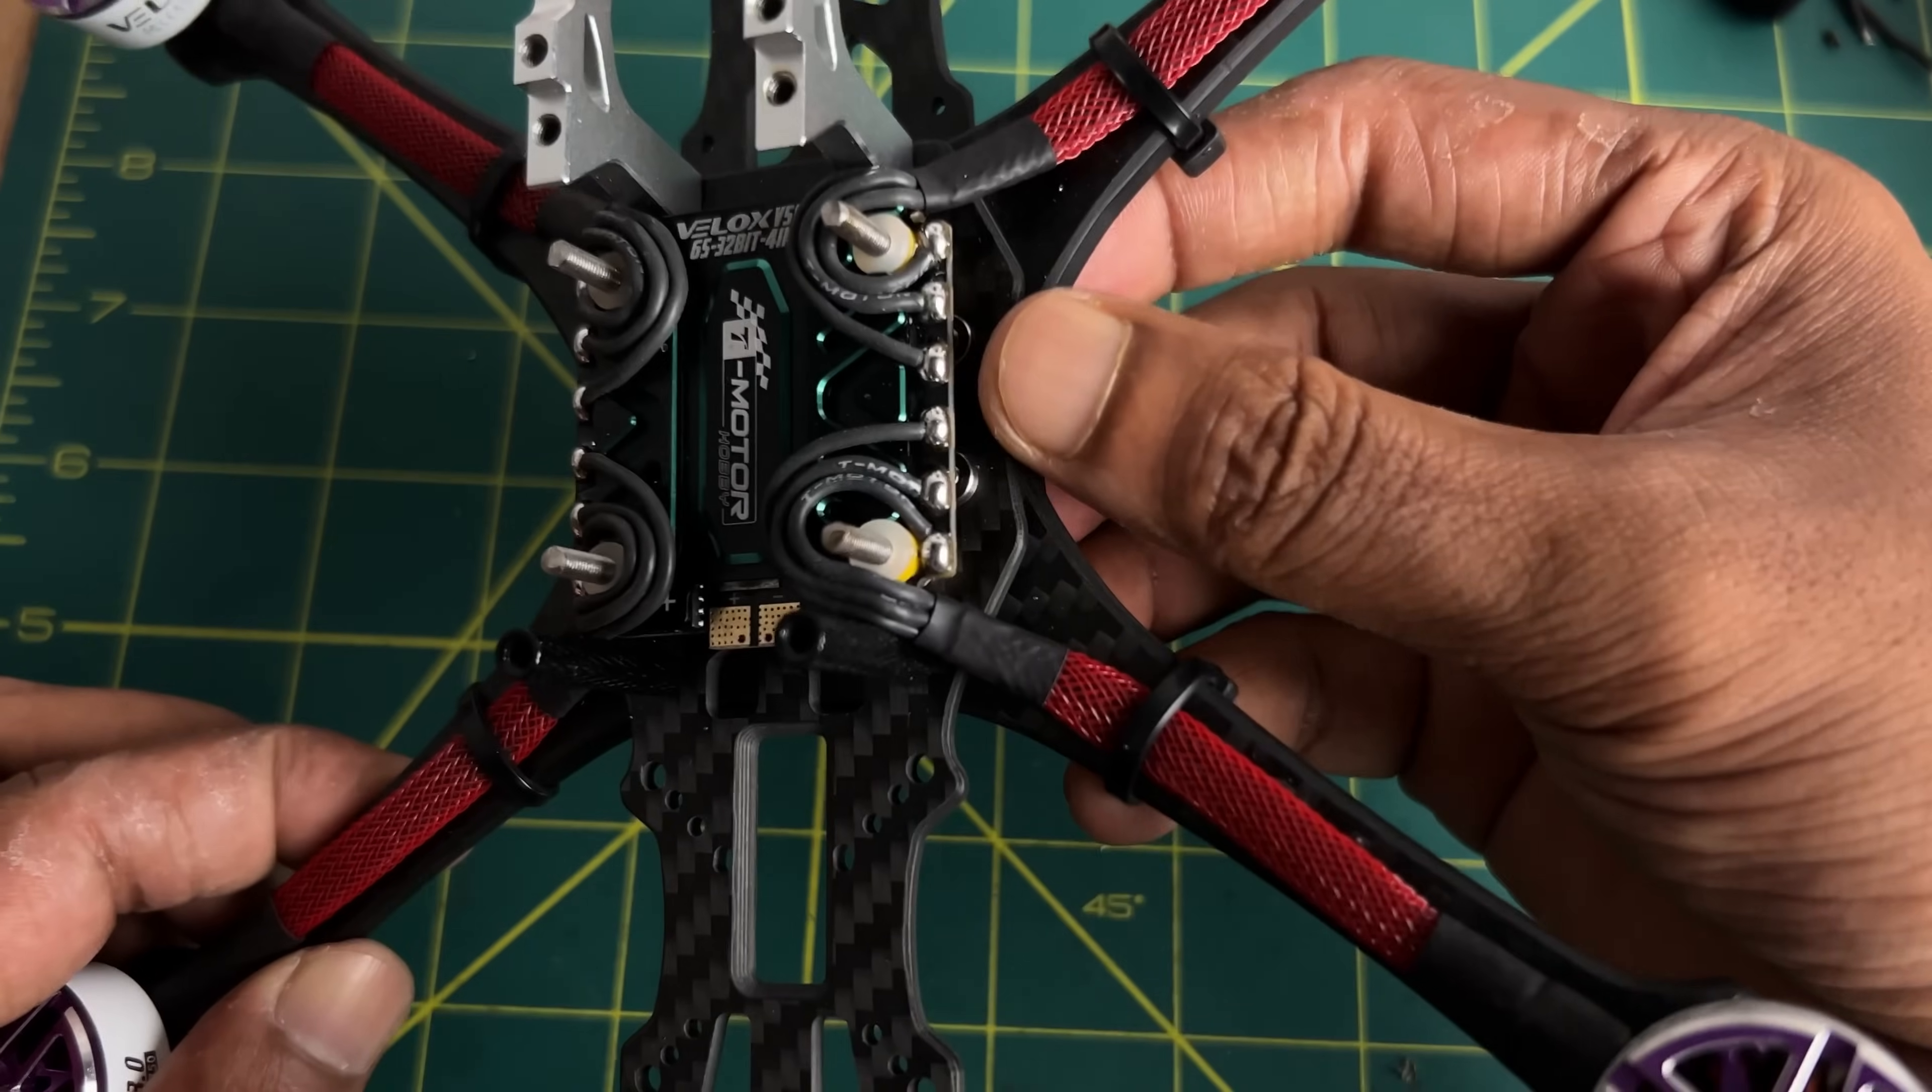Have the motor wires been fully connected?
Yes.